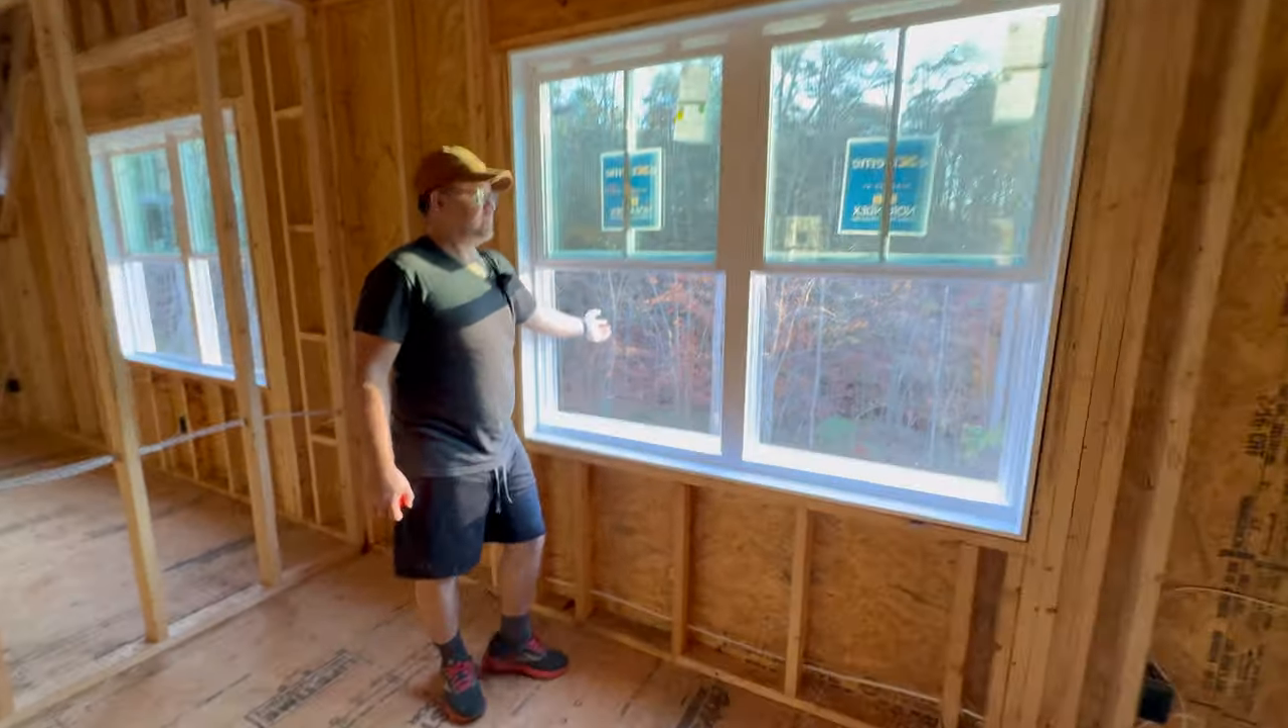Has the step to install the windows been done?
Yes.